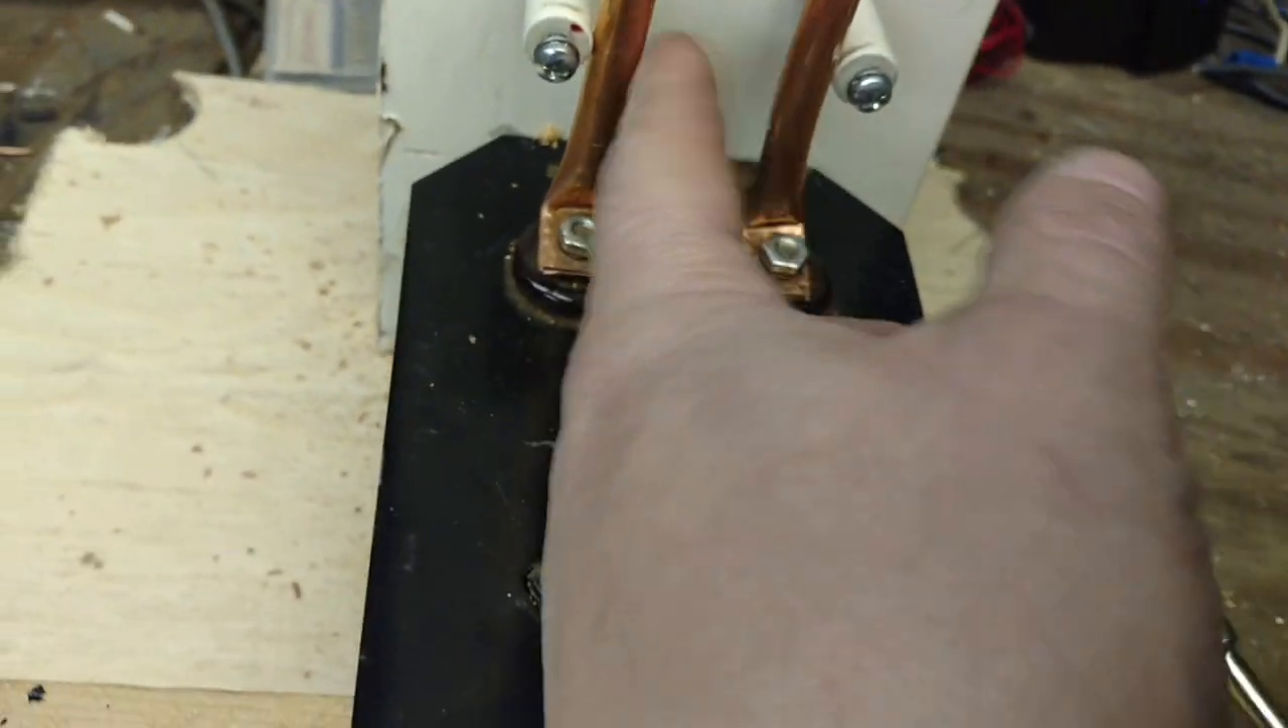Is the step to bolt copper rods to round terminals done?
Yes.